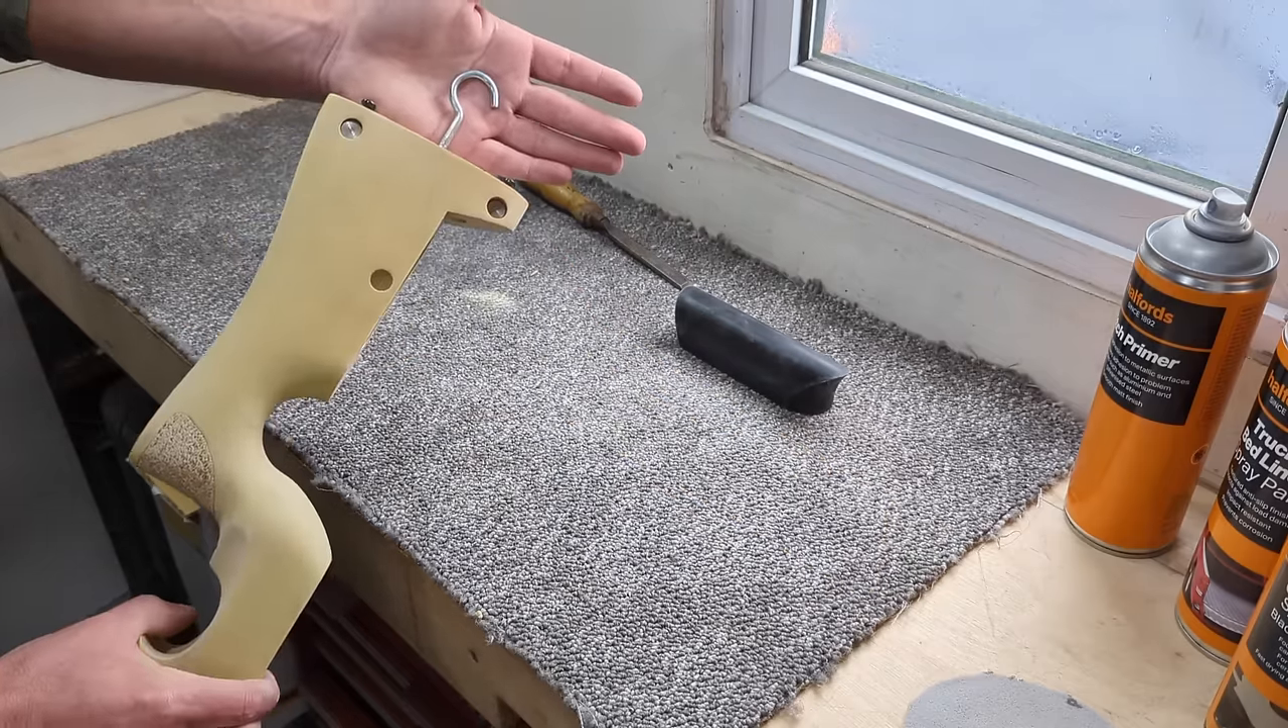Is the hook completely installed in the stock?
Yes.